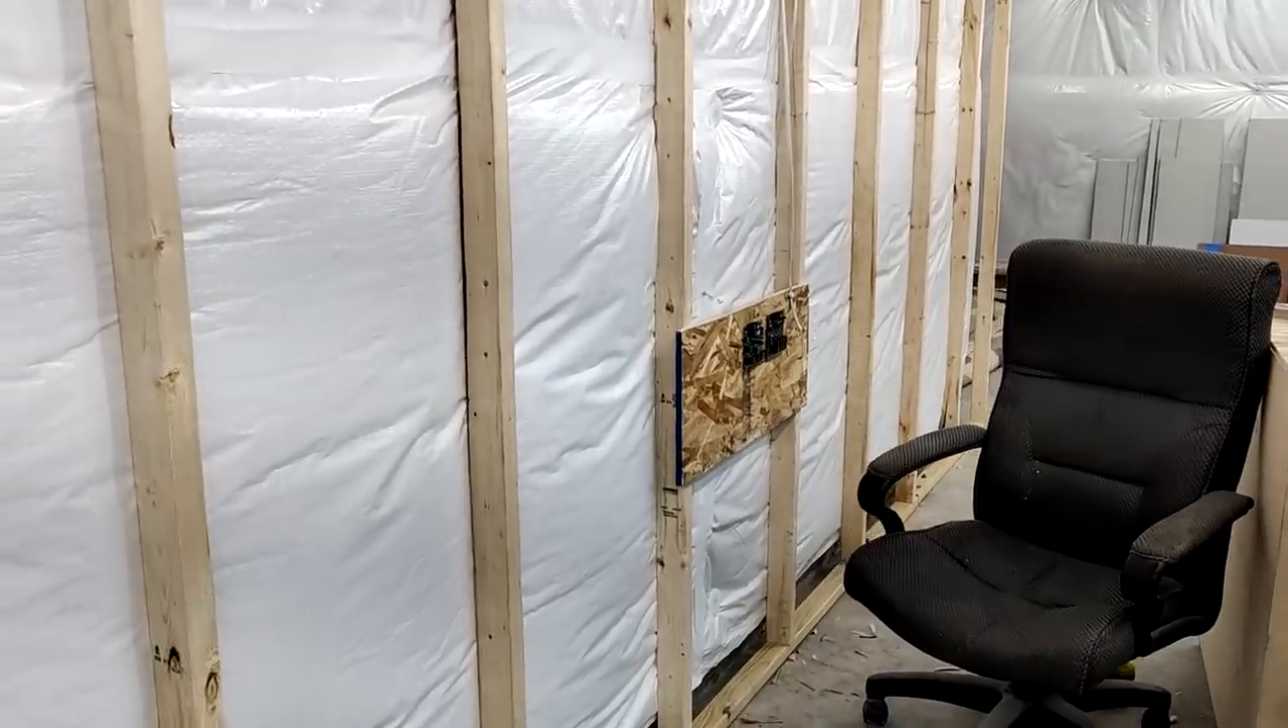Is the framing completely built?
Yes.